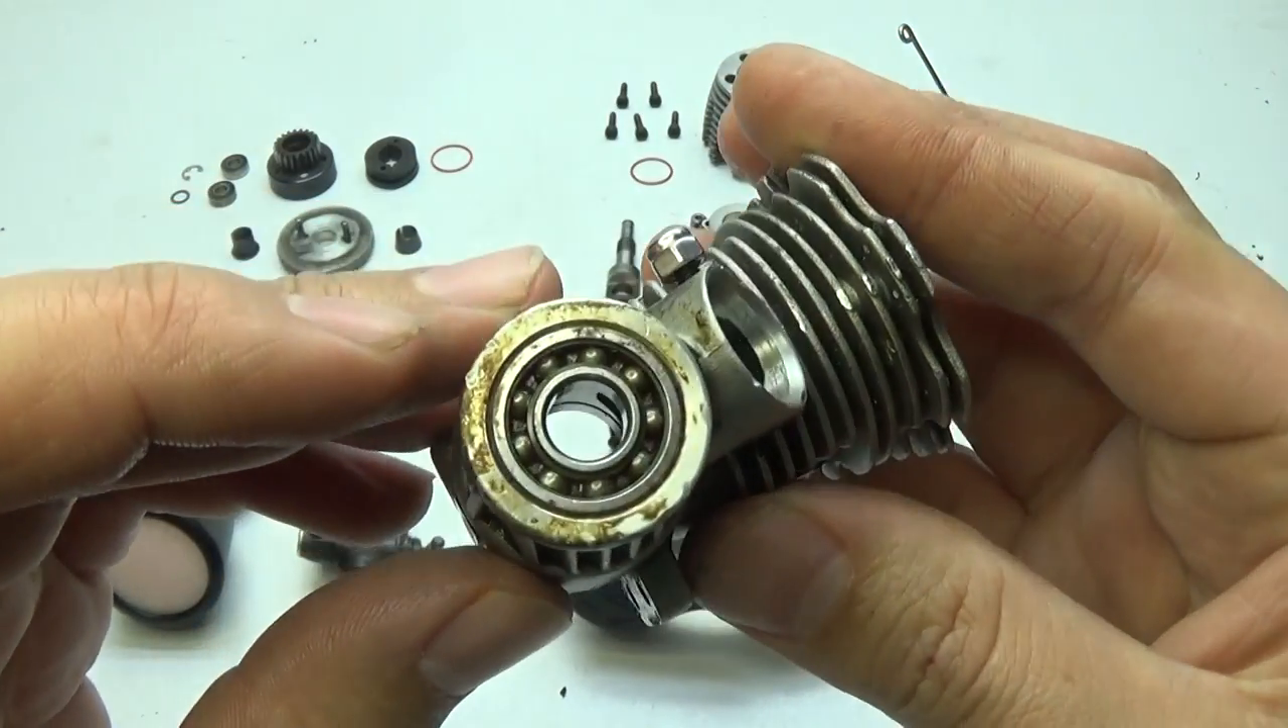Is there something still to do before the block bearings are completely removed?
Yes.